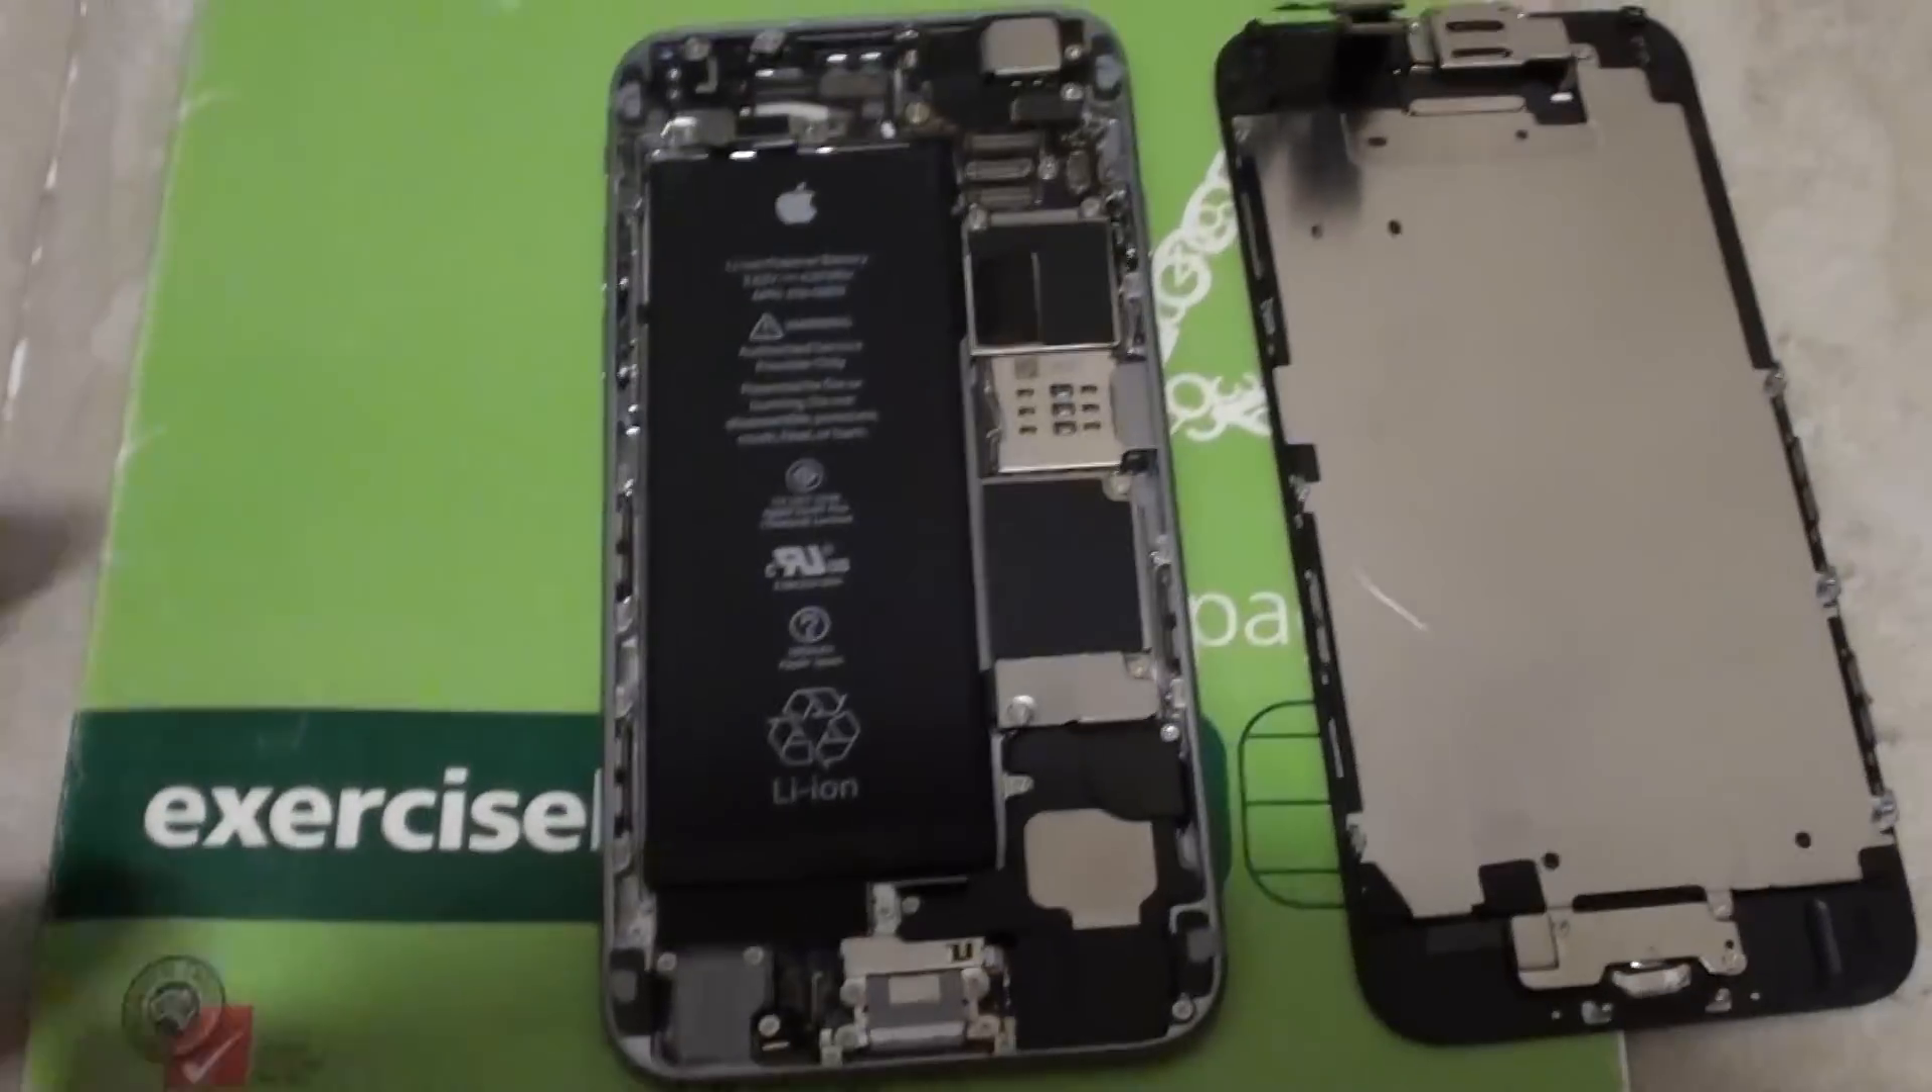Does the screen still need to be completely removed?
No.